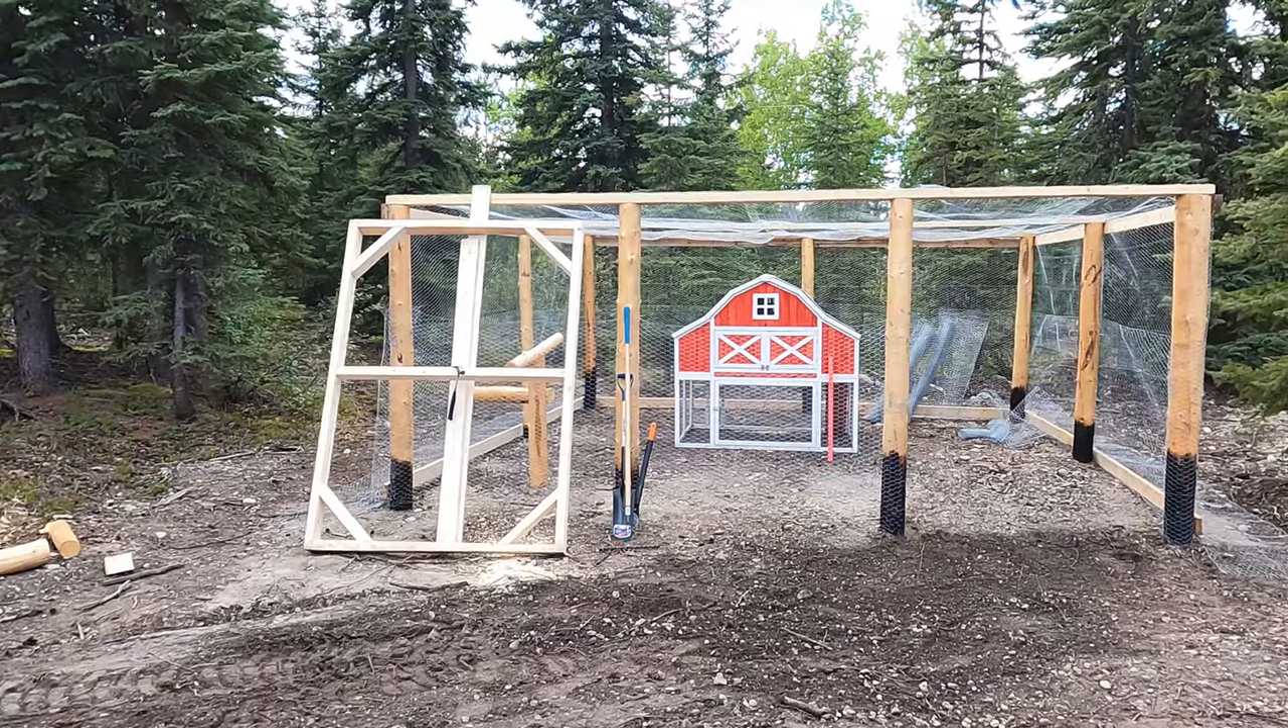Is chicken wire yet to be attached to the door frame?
Yes.